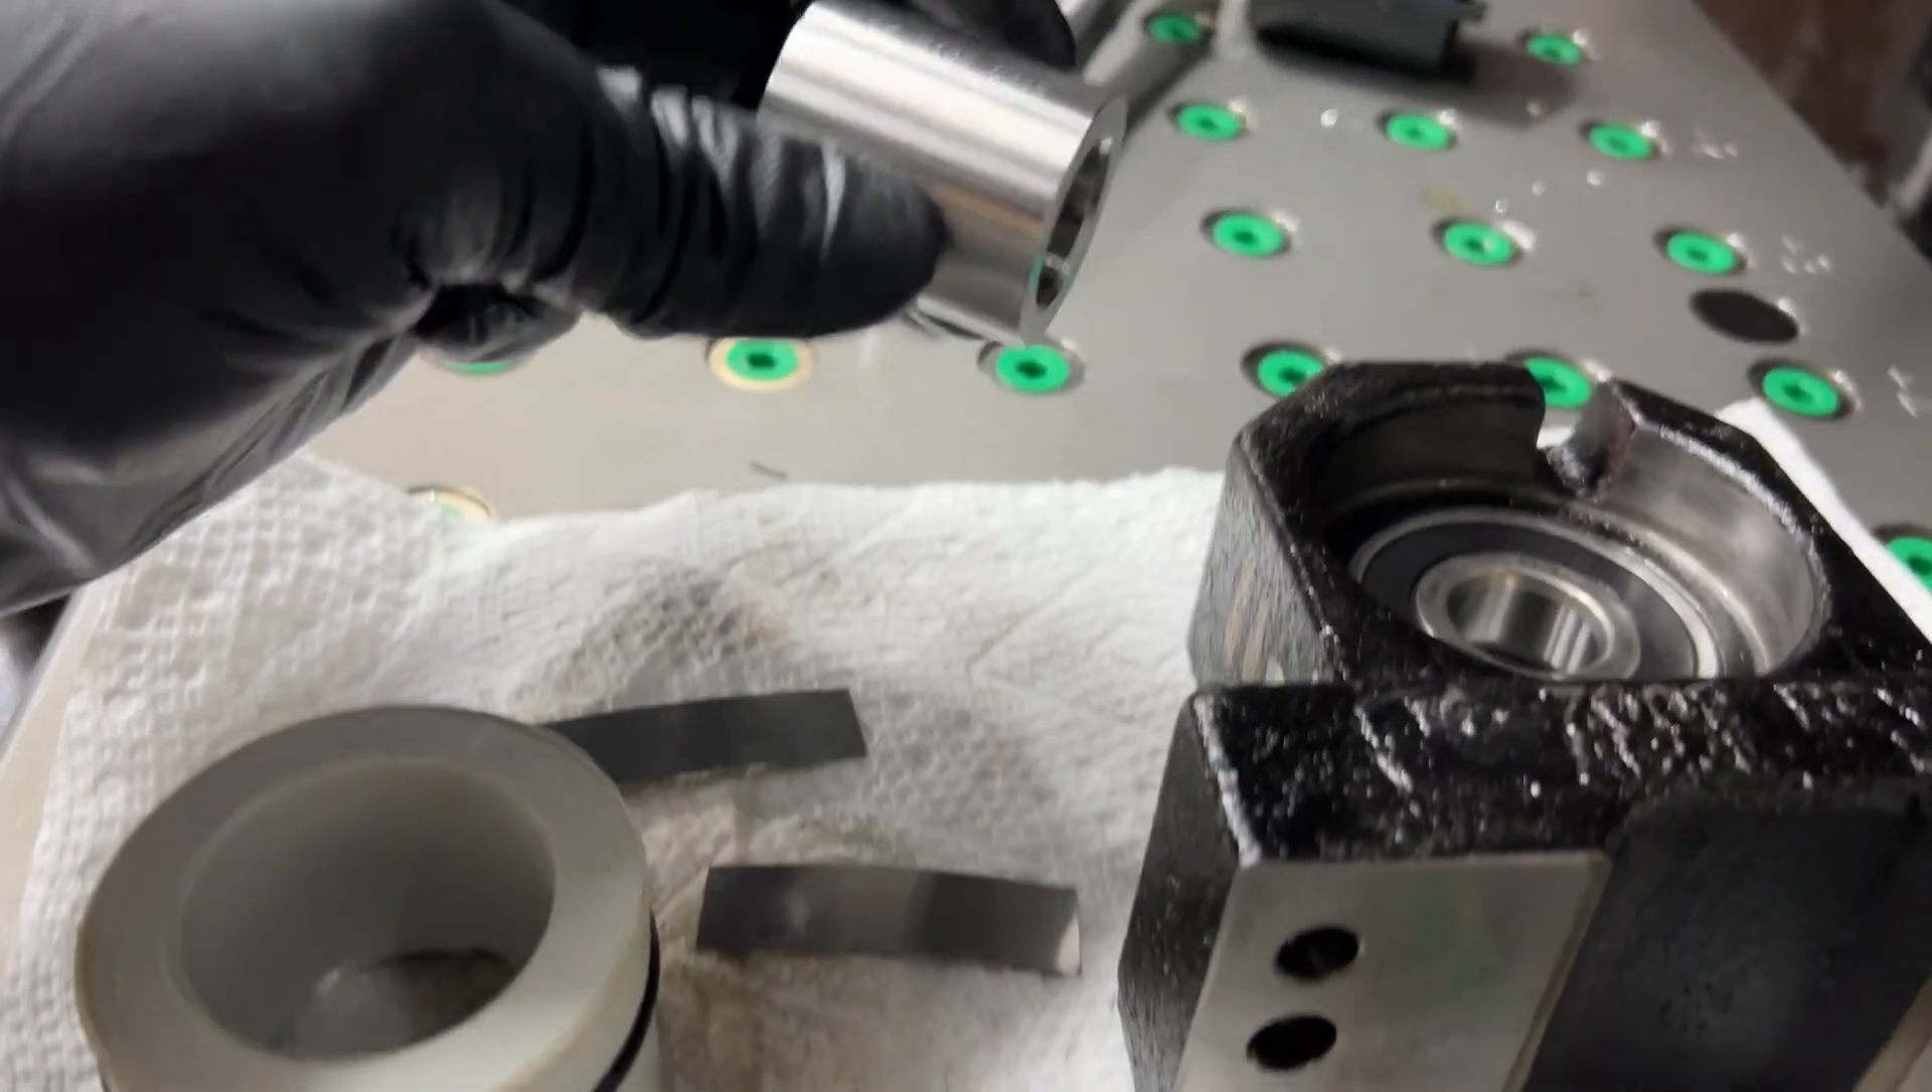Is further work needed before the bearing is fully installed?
No.